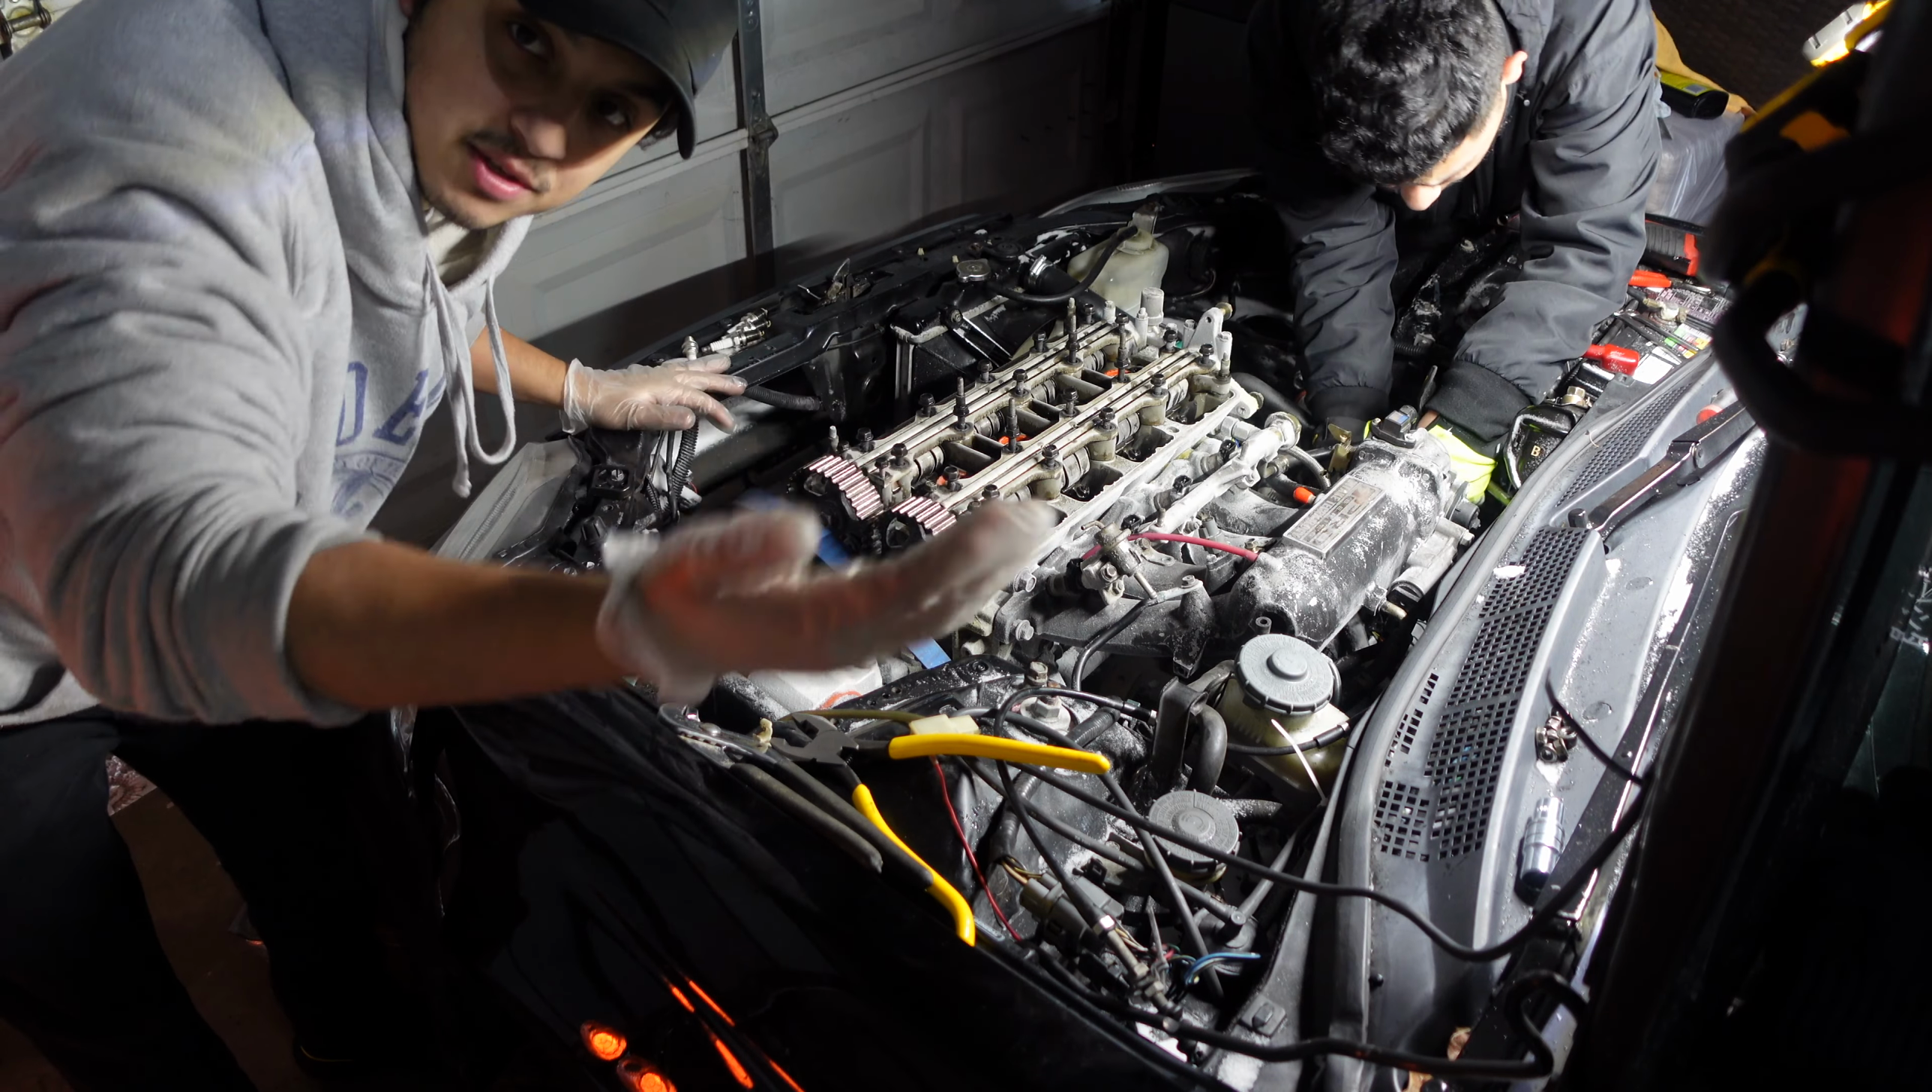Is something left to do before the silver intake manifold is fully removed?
Yes.